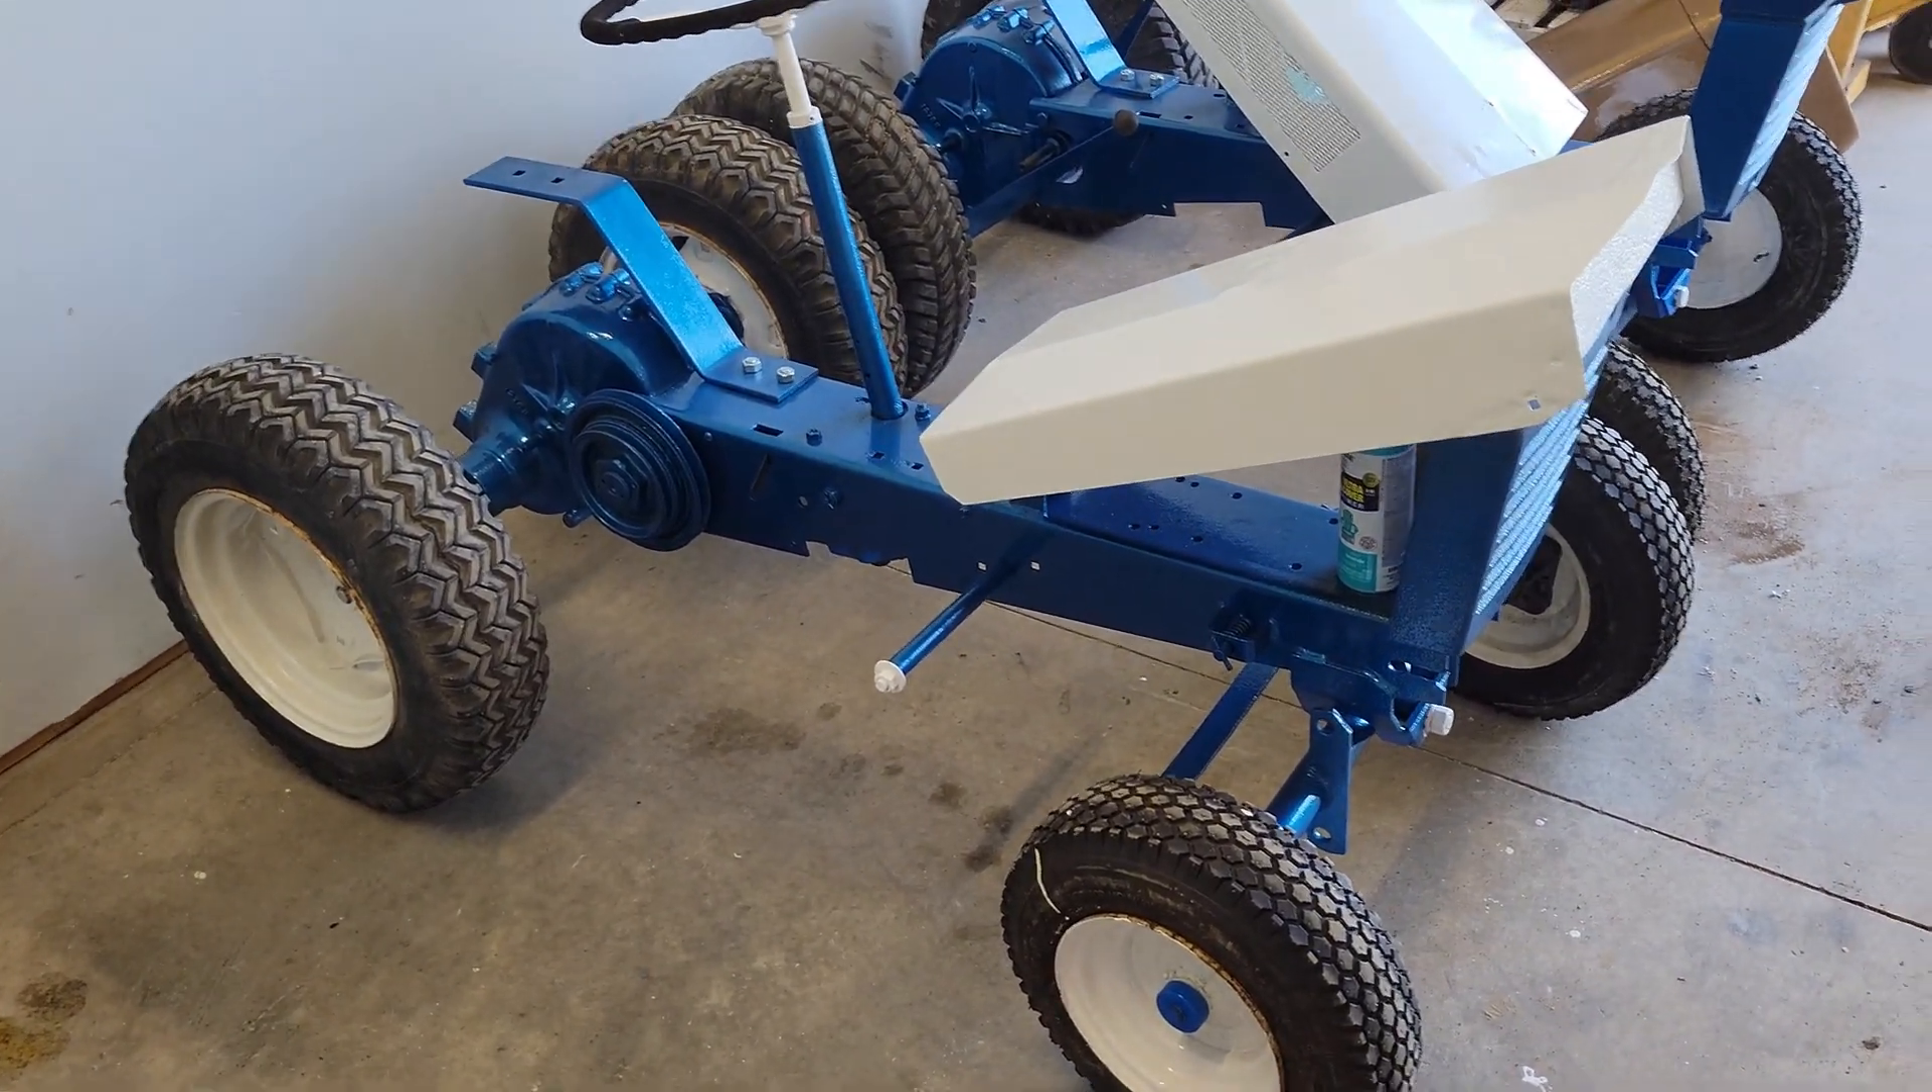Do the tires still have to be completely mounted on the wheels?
No.